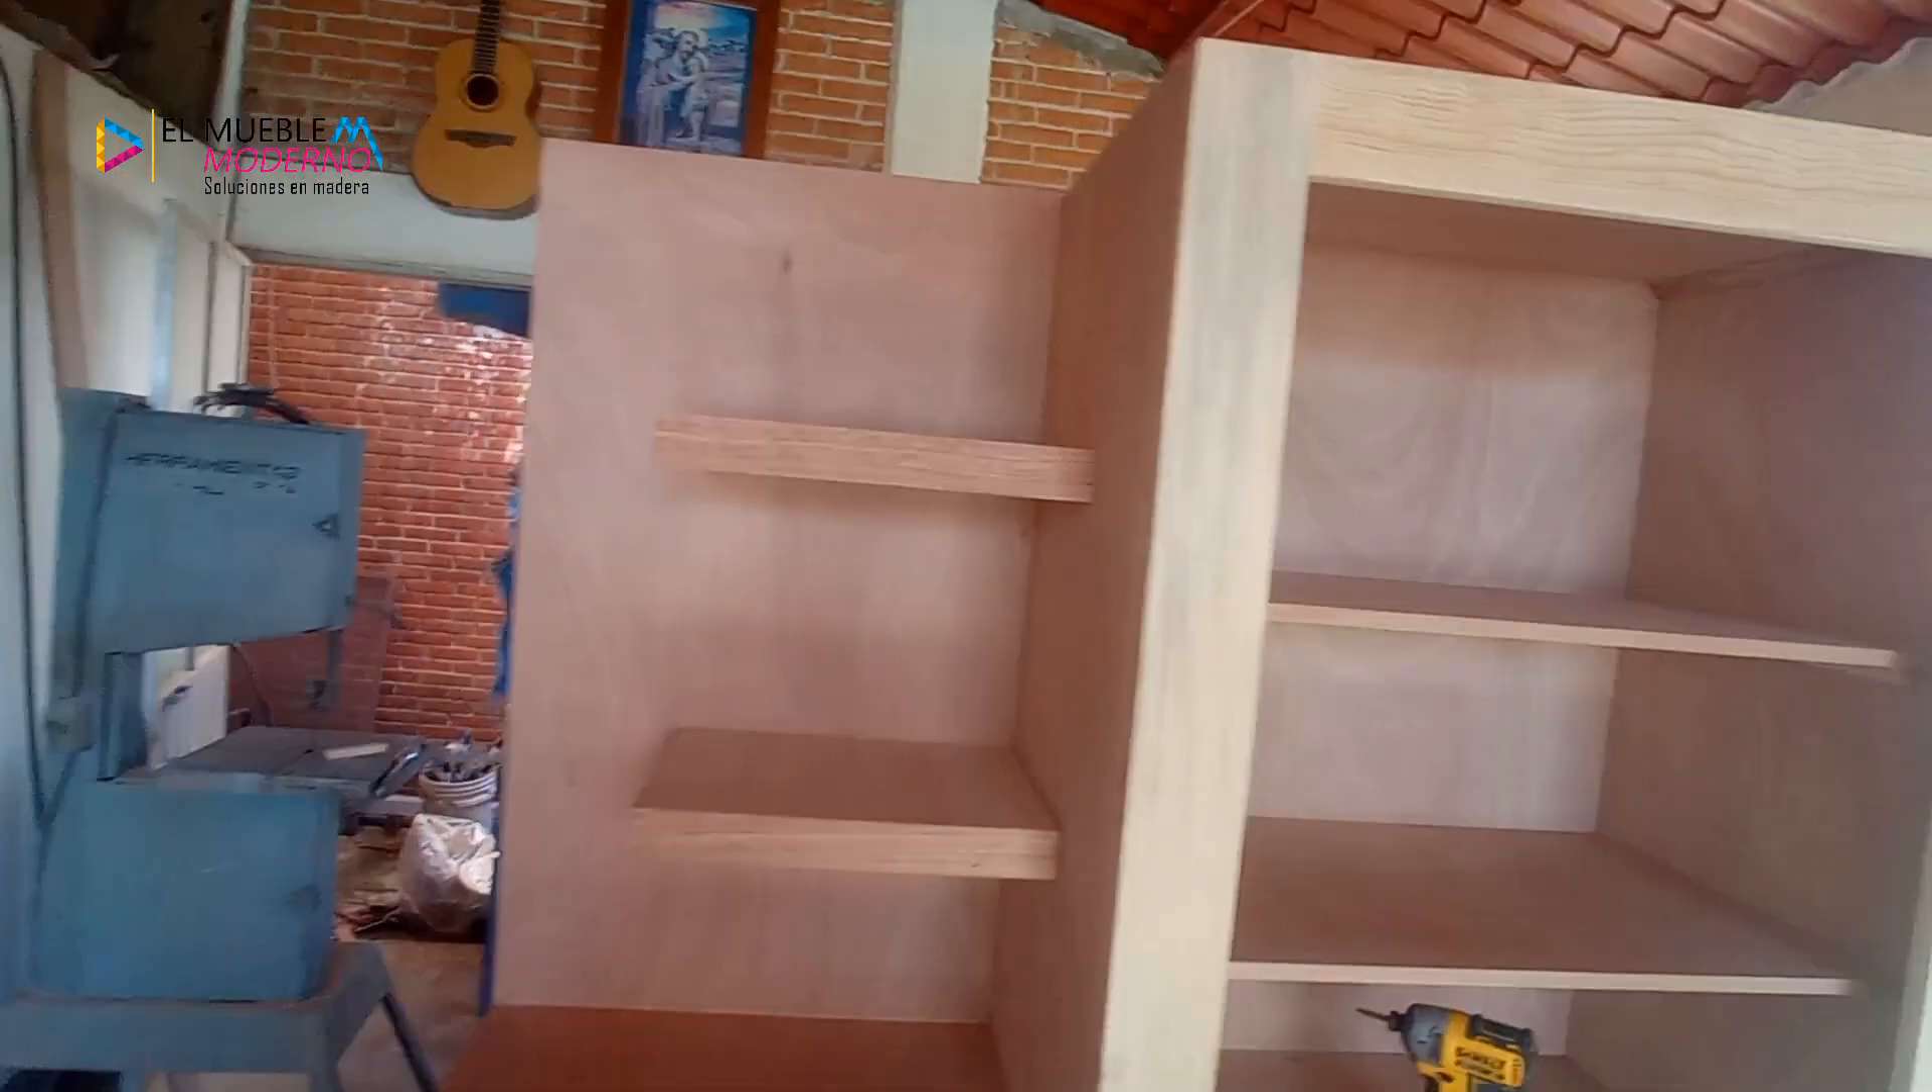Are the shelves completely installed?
Yes.